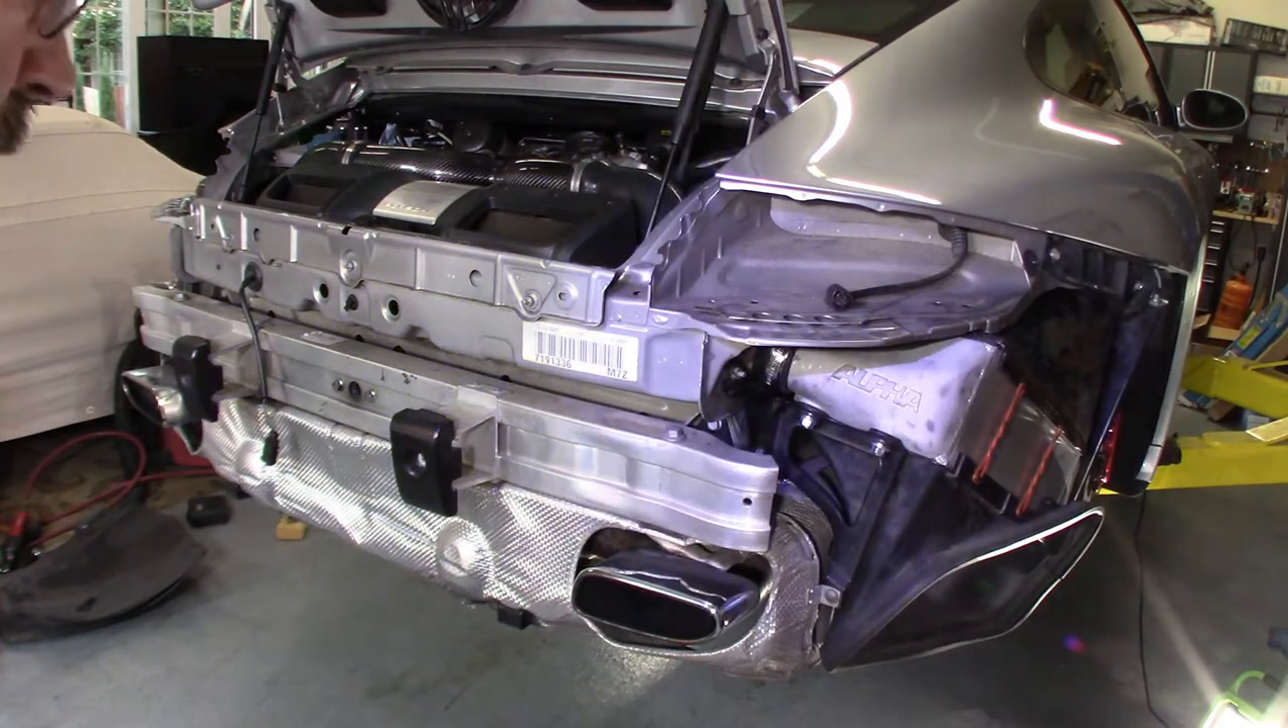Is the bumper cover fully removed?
Yes.